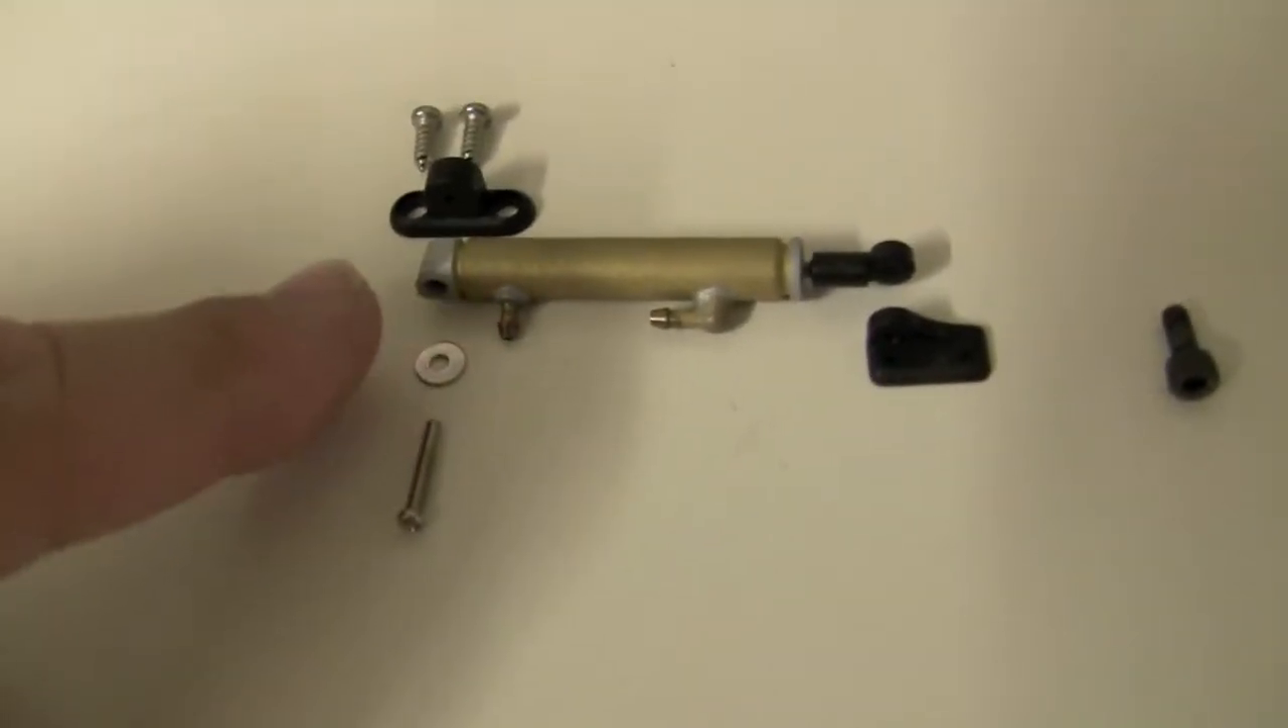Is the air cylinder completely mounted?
No.